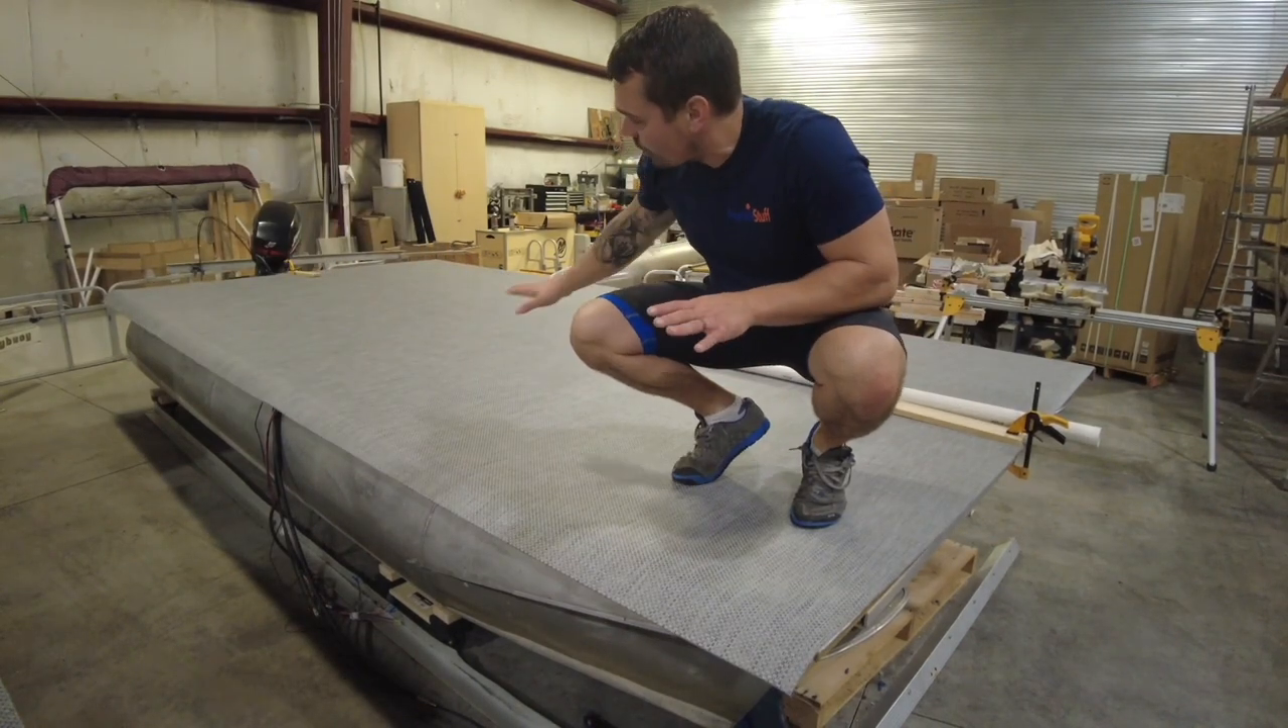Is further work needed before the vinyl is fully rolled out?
No.